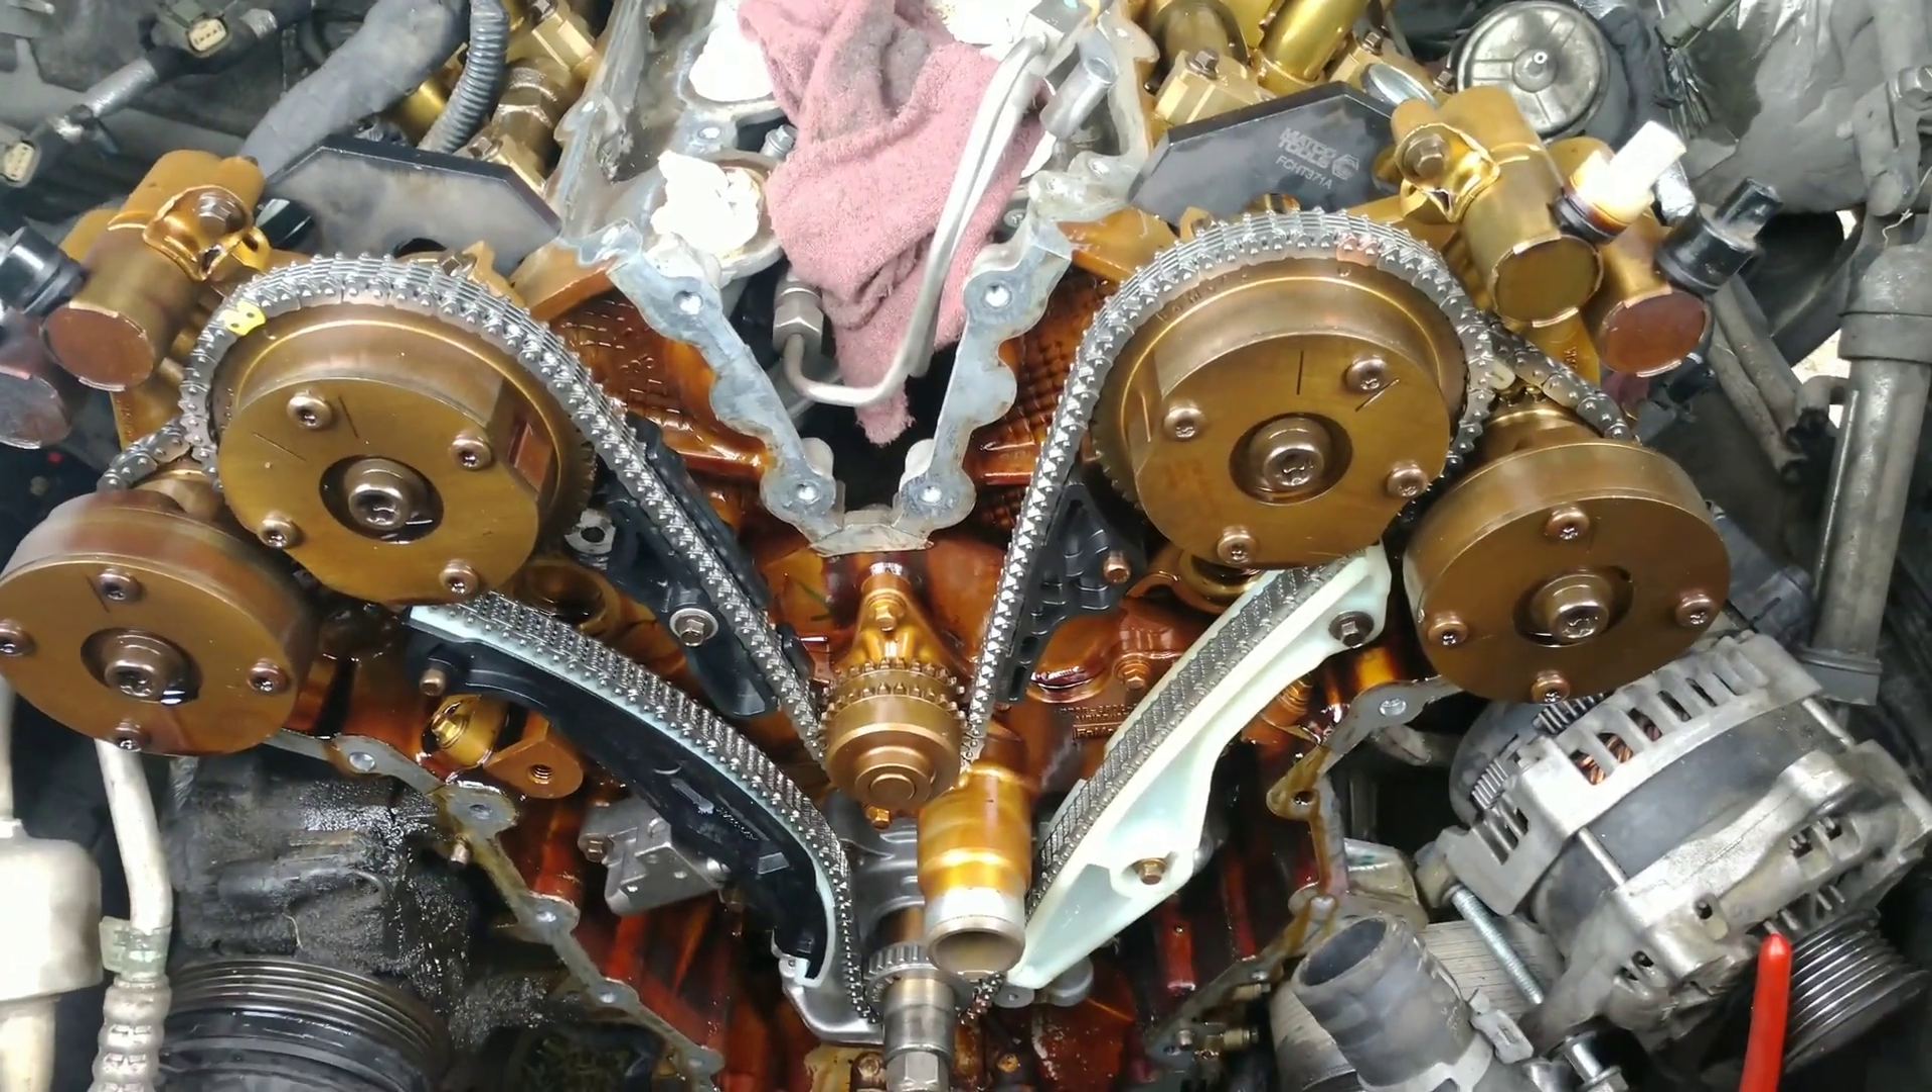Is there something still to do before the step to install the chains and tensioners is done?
No.